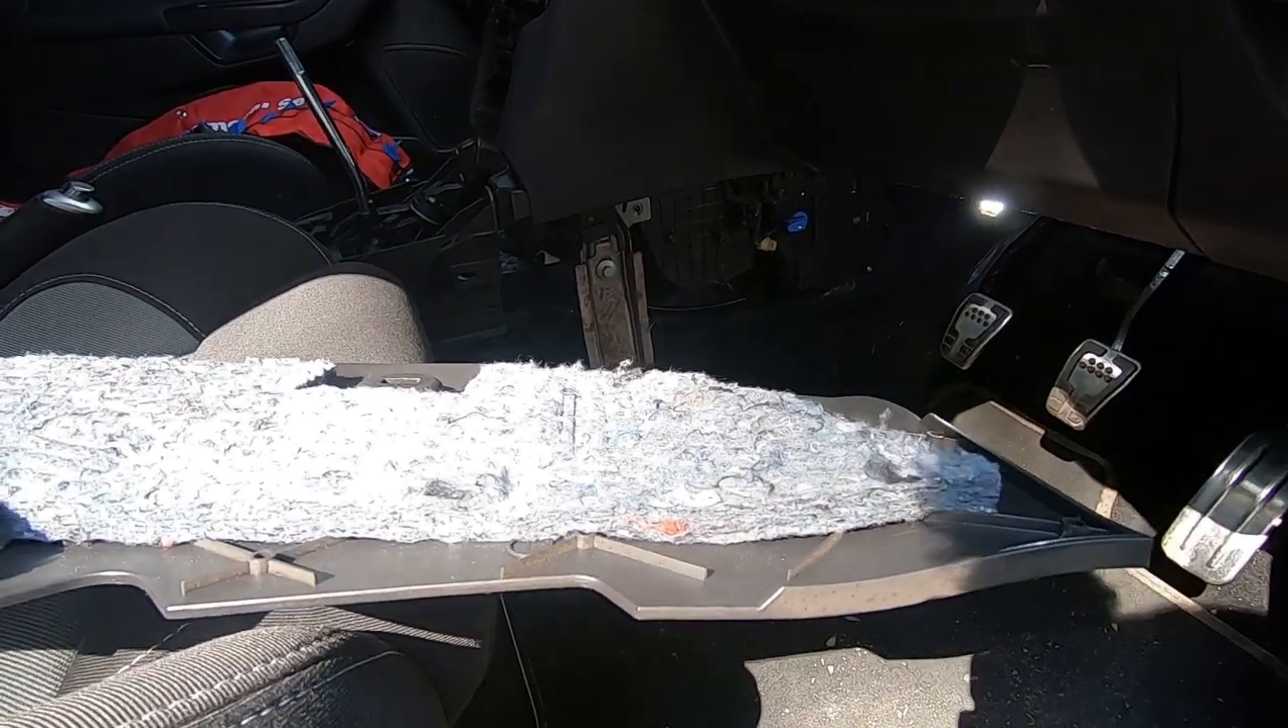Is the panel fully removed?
Yes.